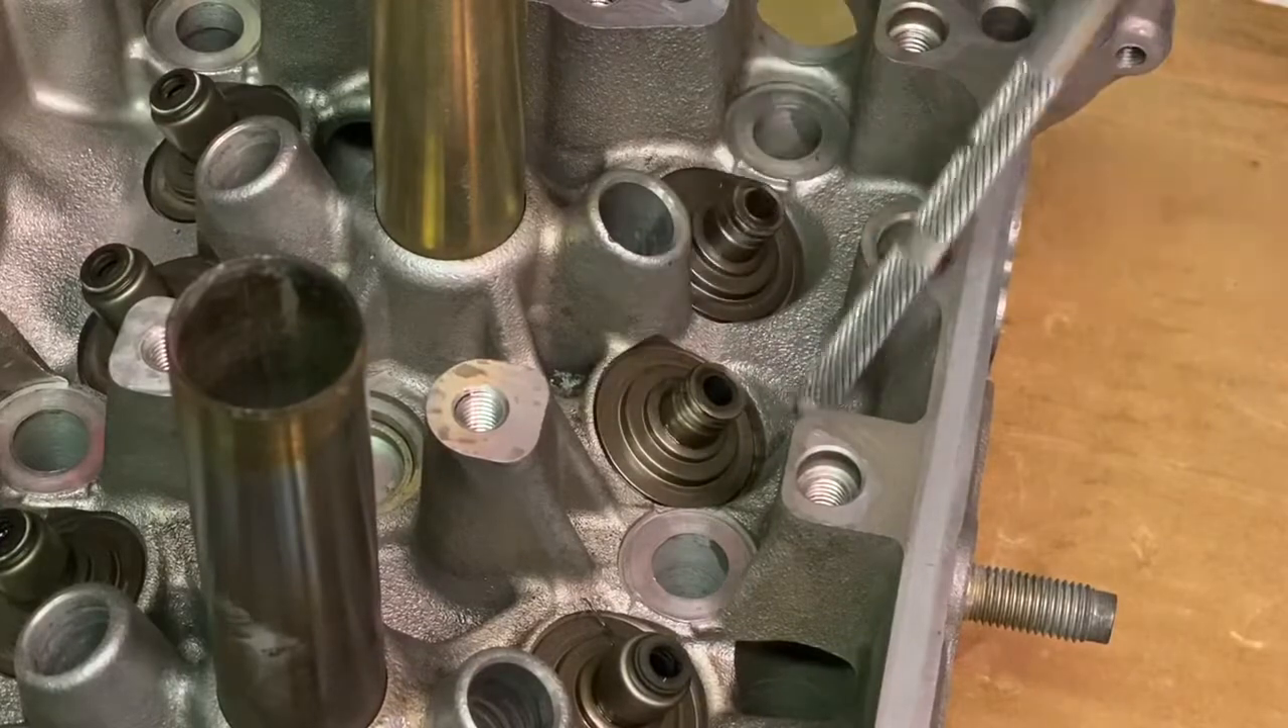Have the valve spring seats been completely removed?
No.